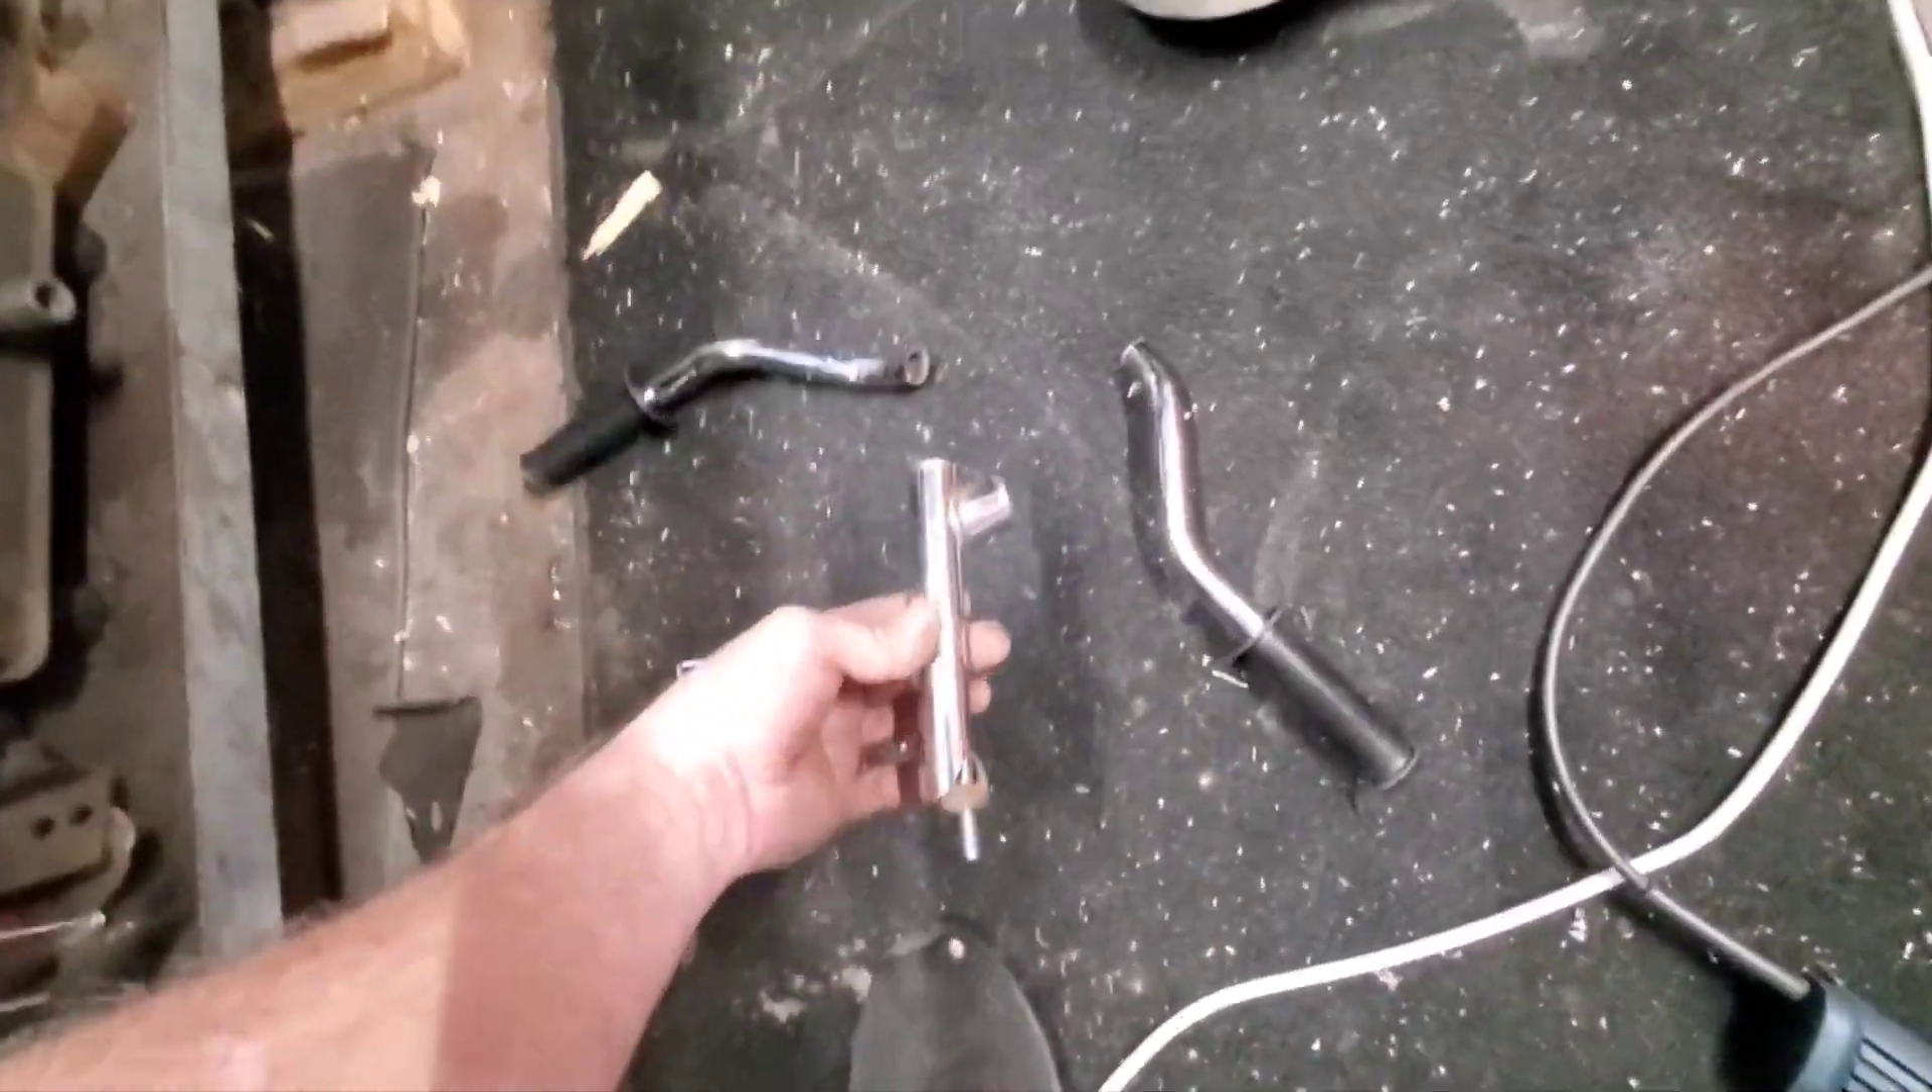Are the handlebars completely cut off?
Yes.